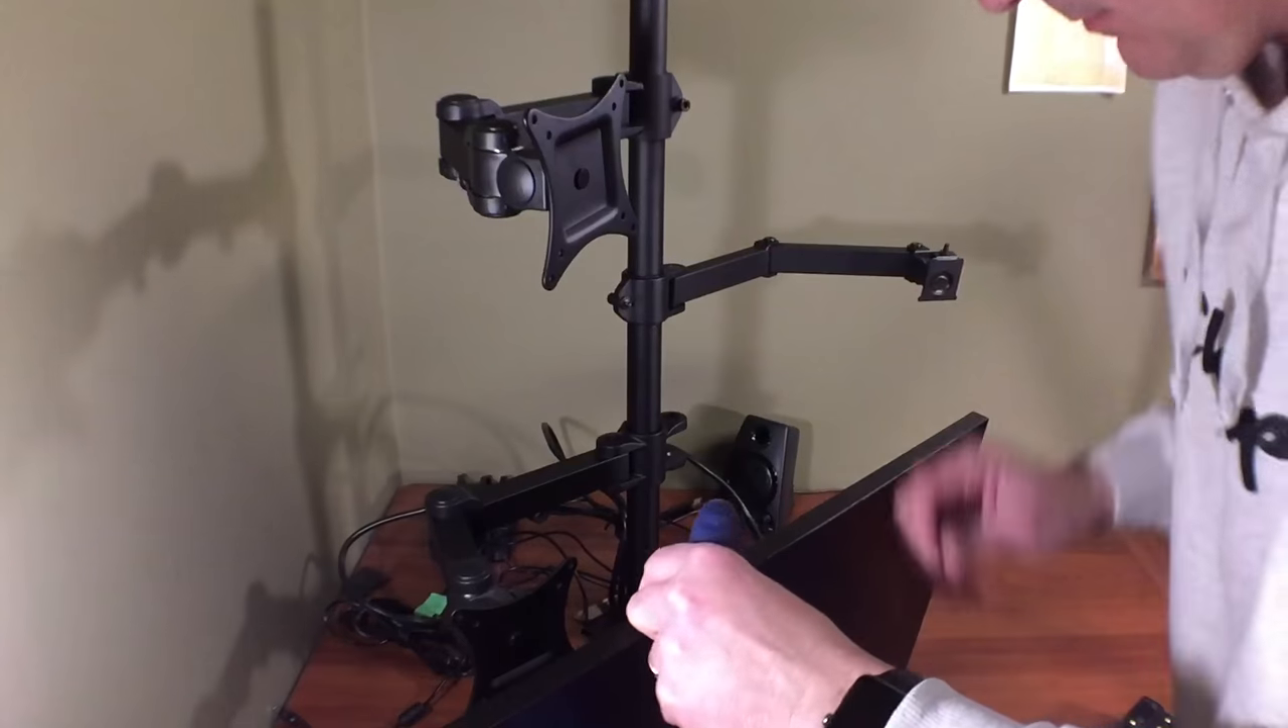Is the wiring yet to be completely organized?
Yes.